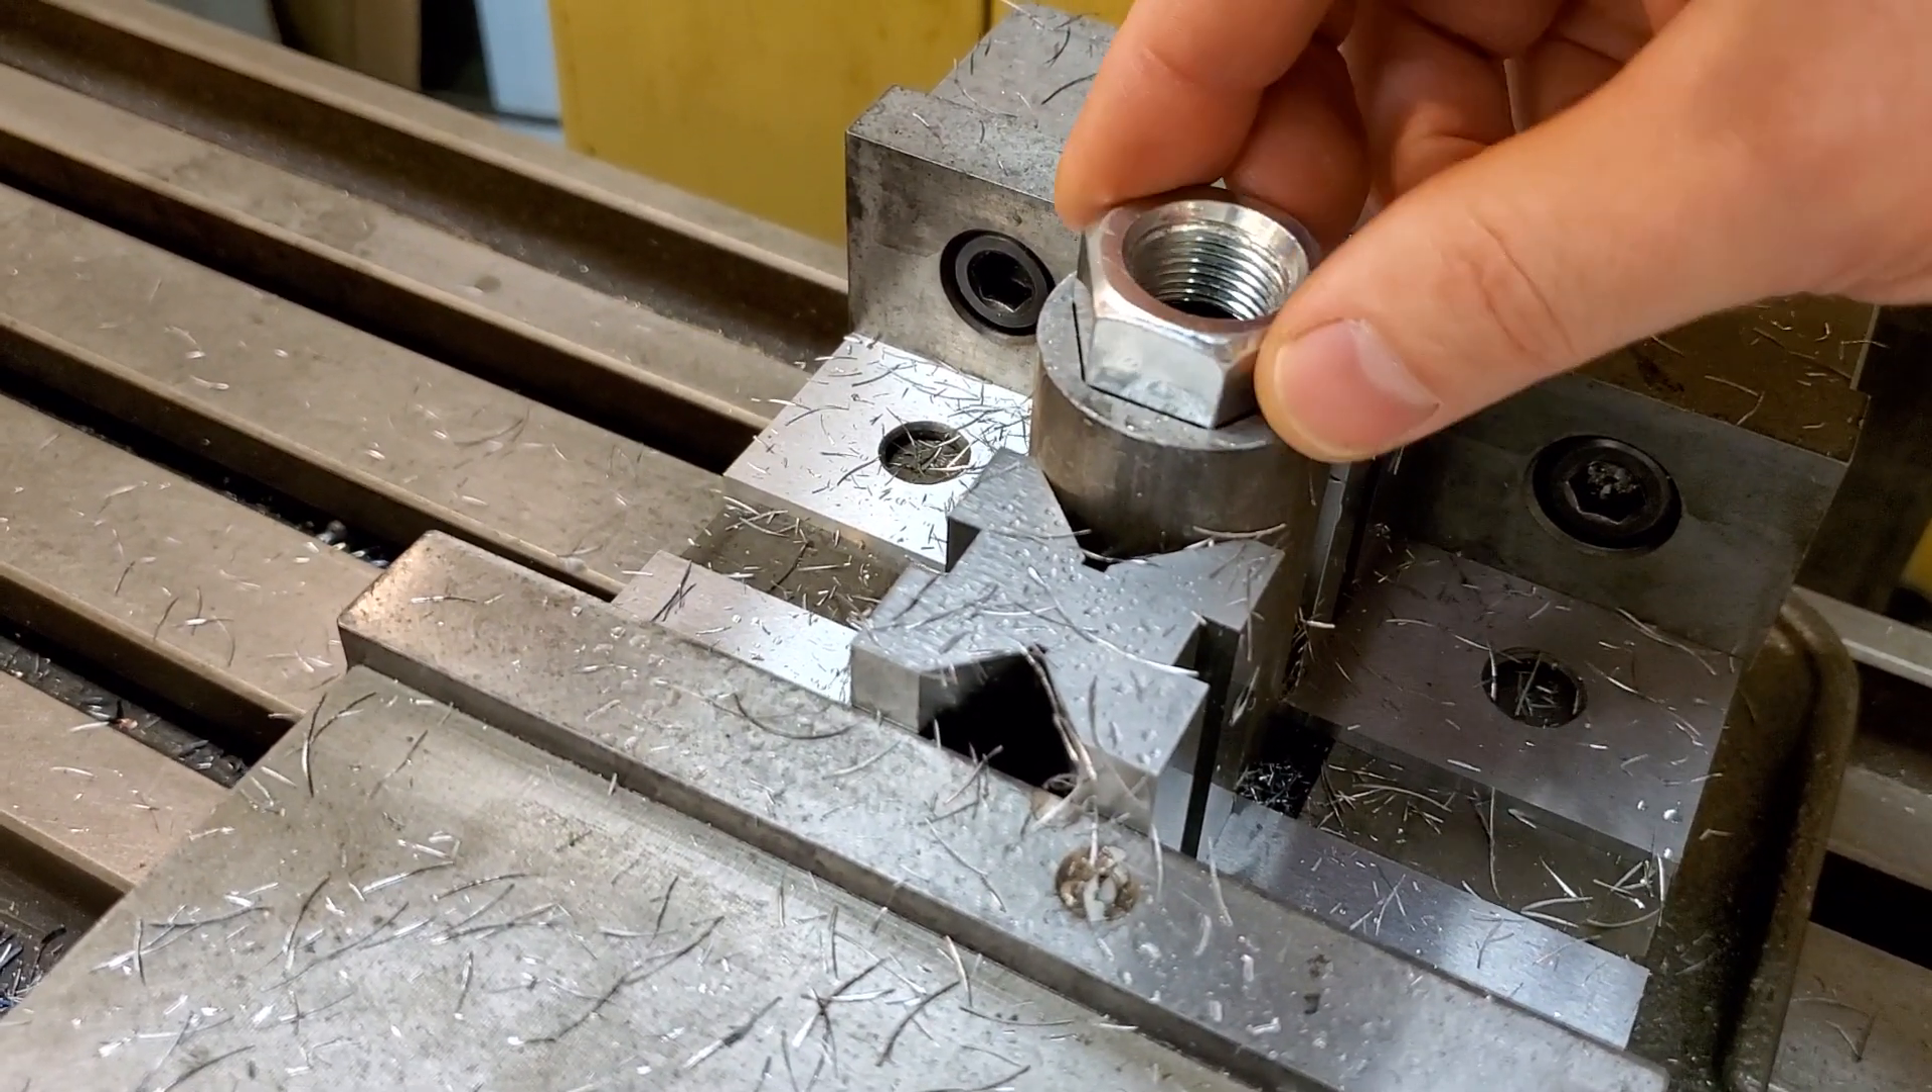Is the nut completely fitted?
No.